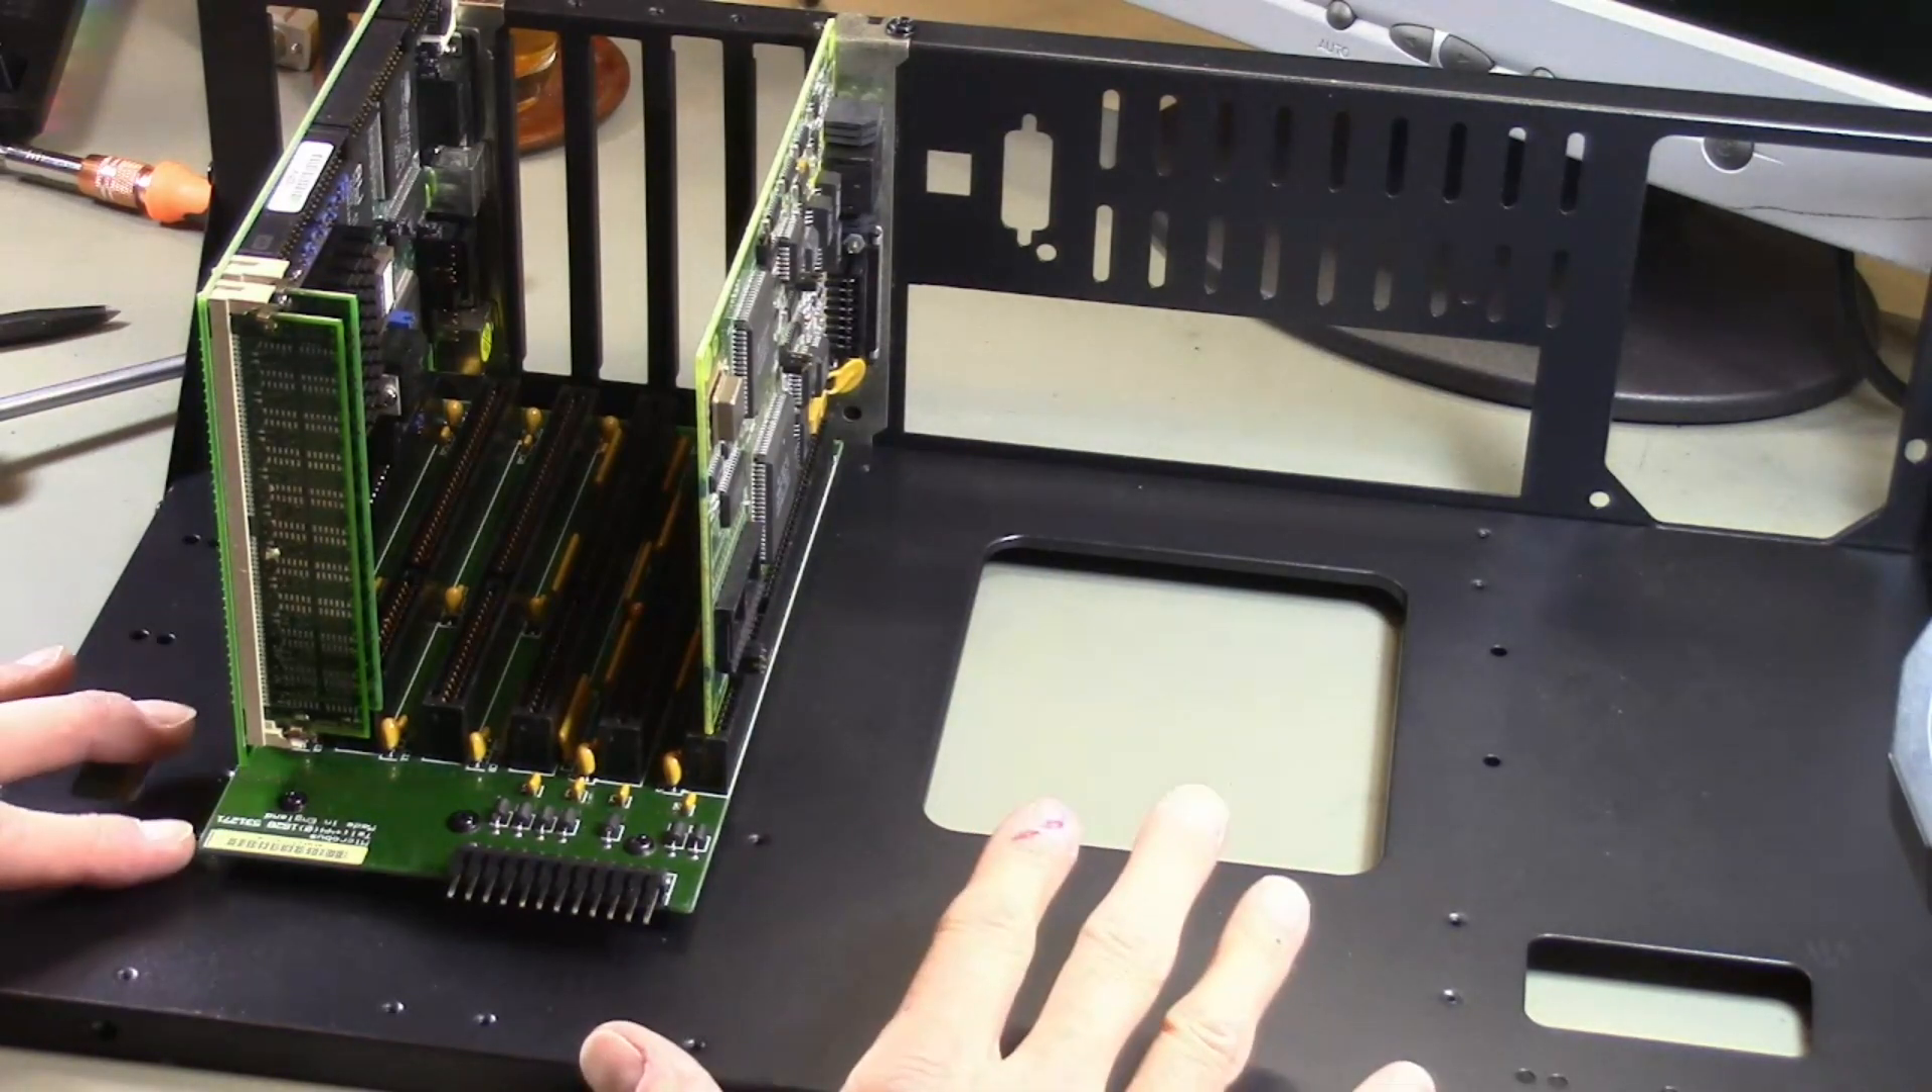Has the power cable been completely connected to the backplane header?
No.